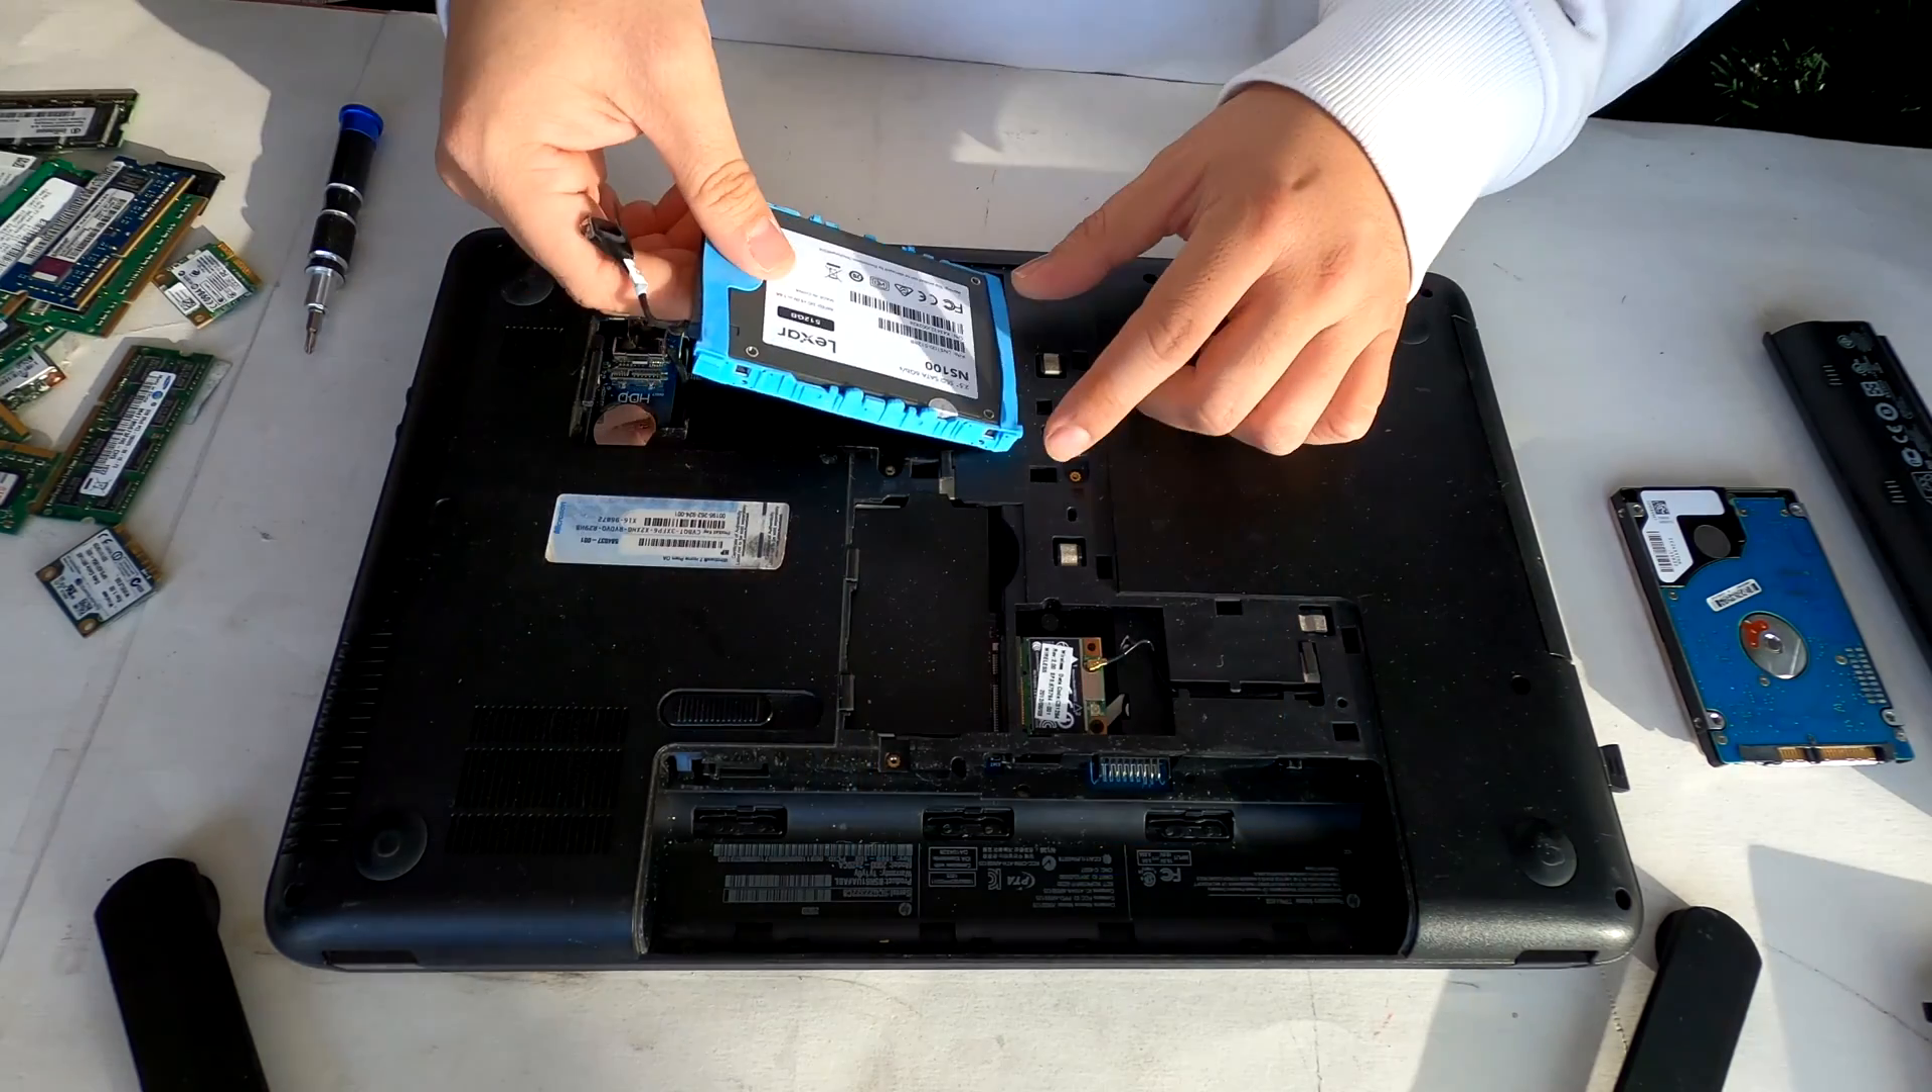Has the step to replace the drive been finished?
No.